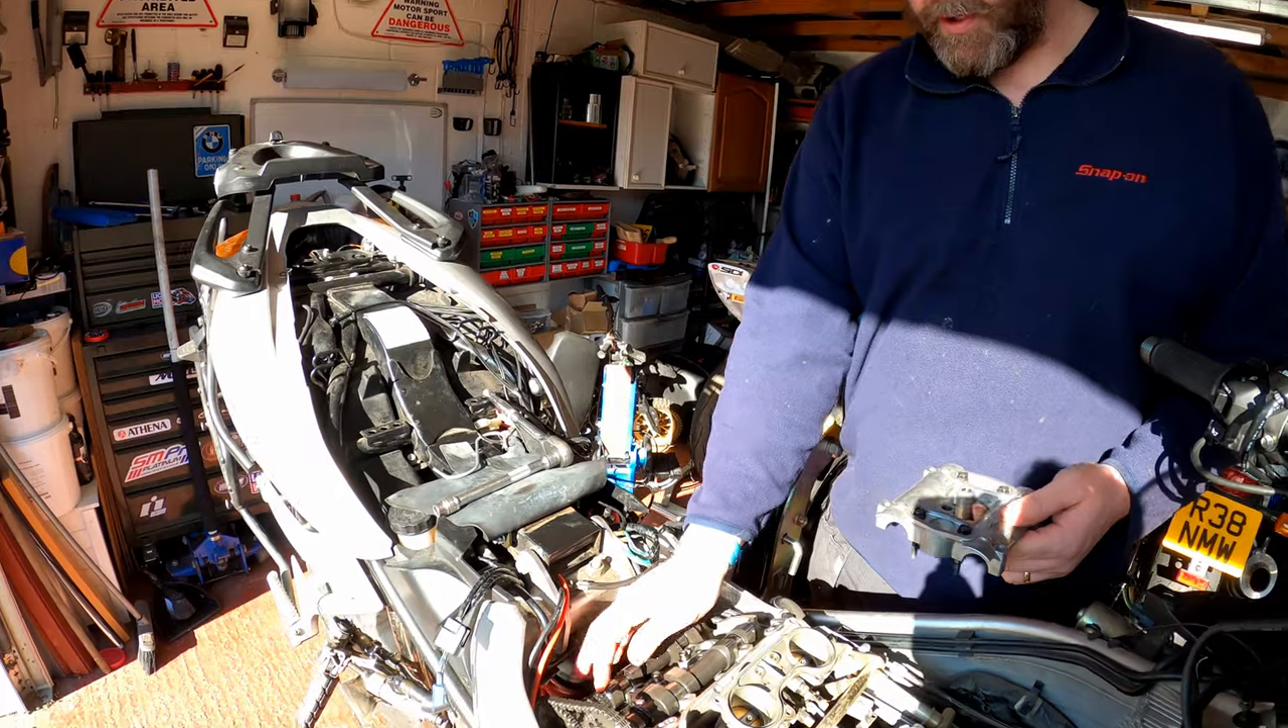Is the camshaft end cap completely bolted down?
No.